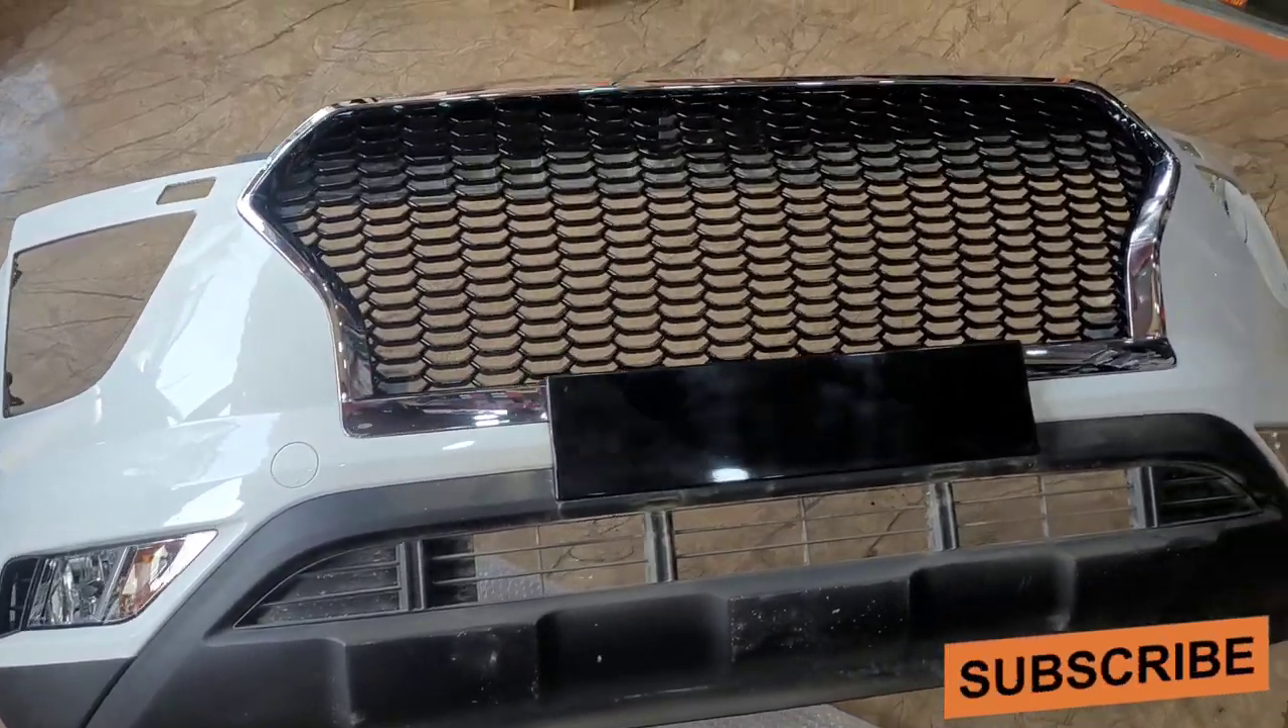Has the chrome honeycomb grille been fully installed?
Yes.